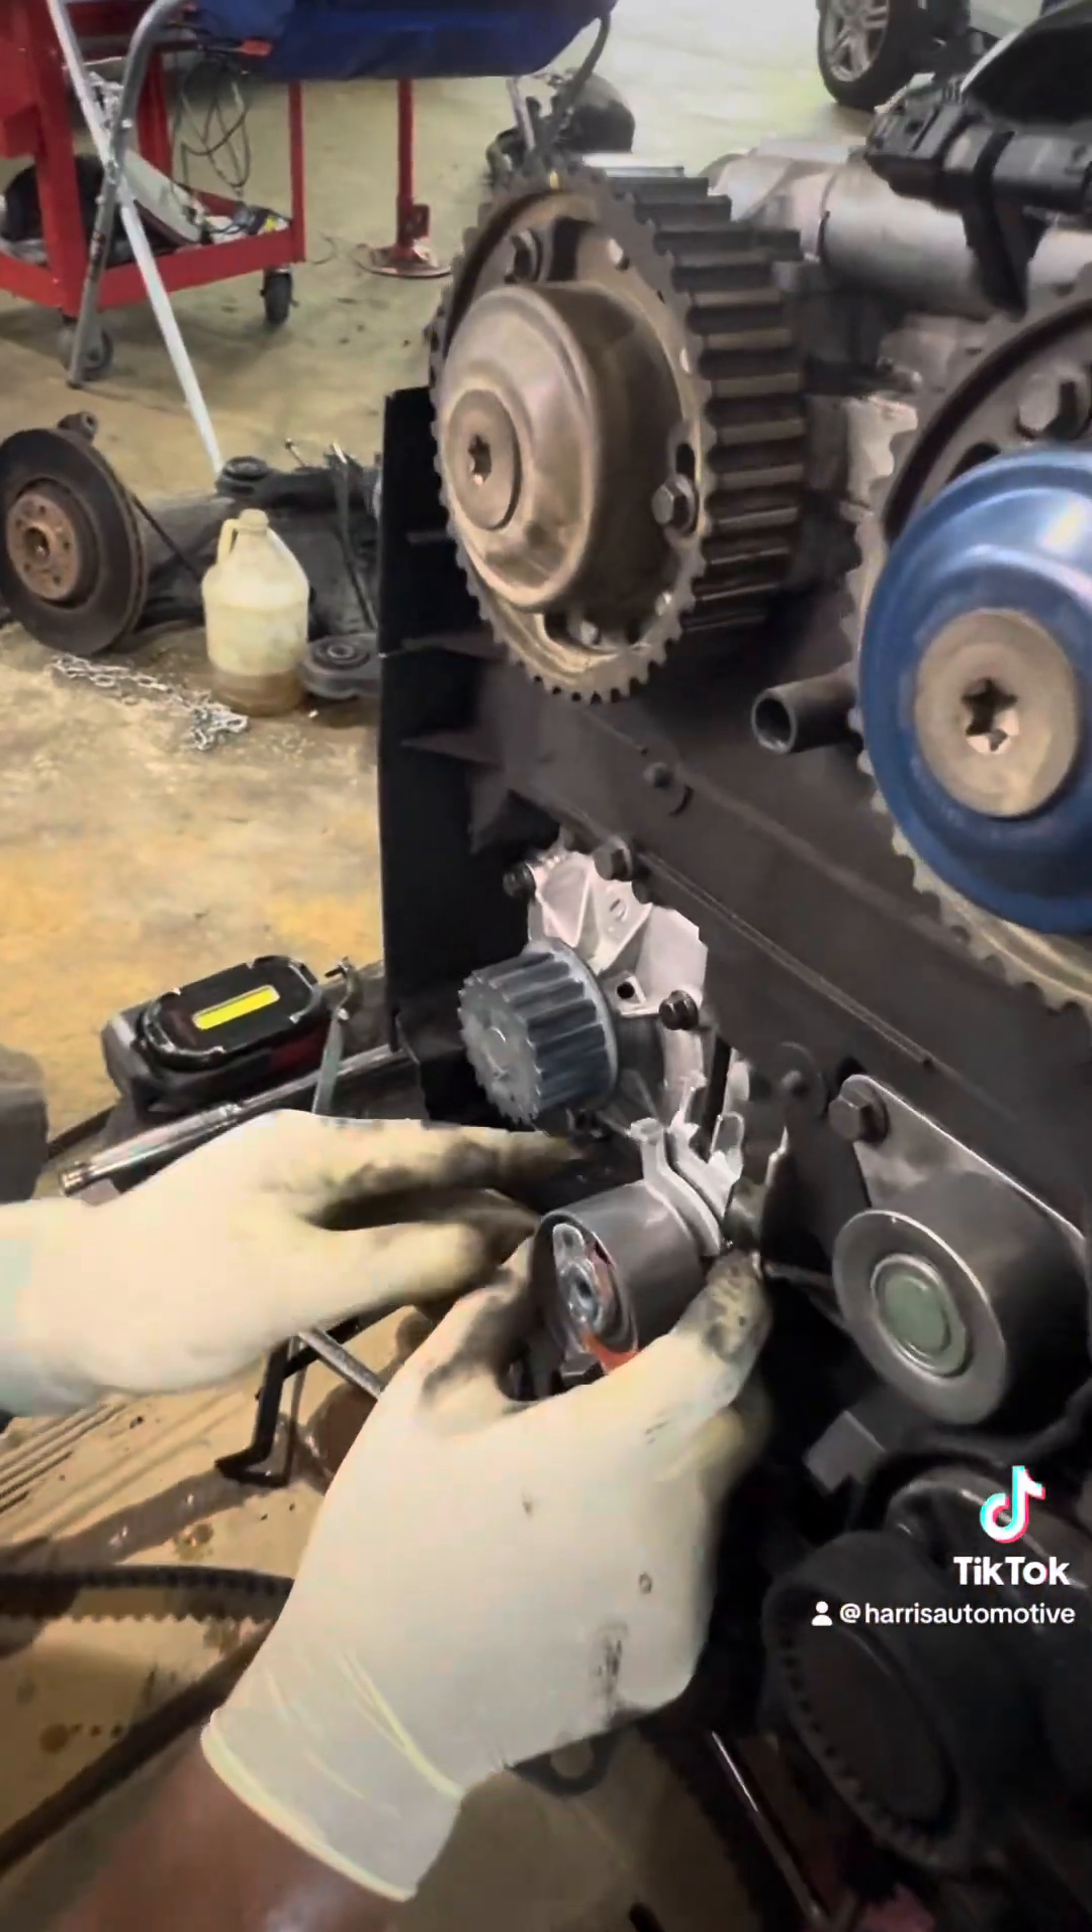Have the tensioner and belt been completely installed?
No.